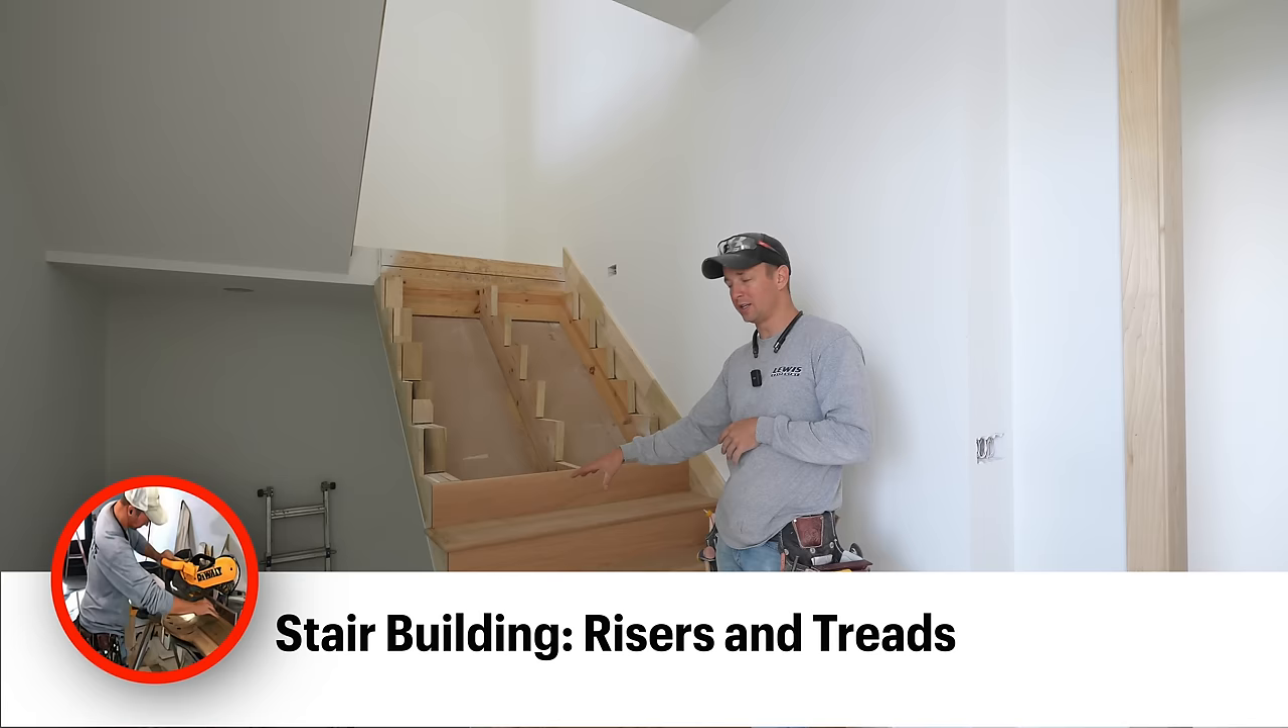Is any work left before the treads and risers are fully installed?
Yes.